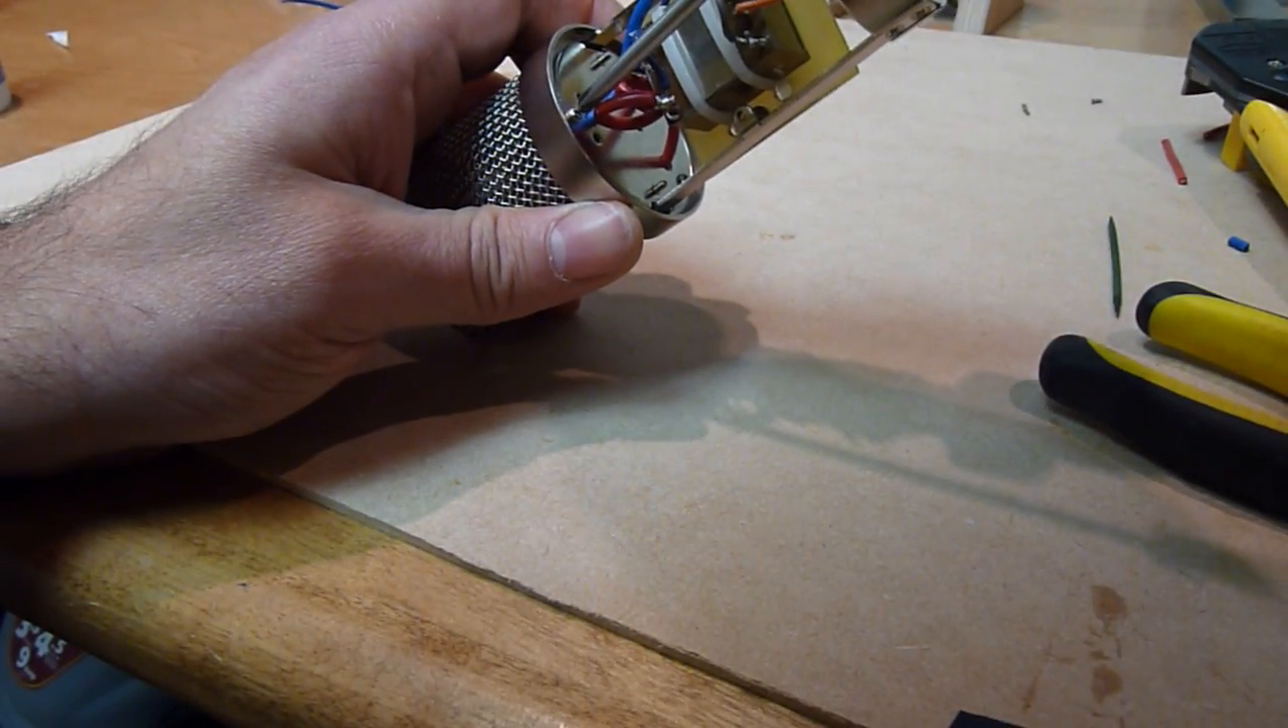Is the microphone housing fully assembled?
No.